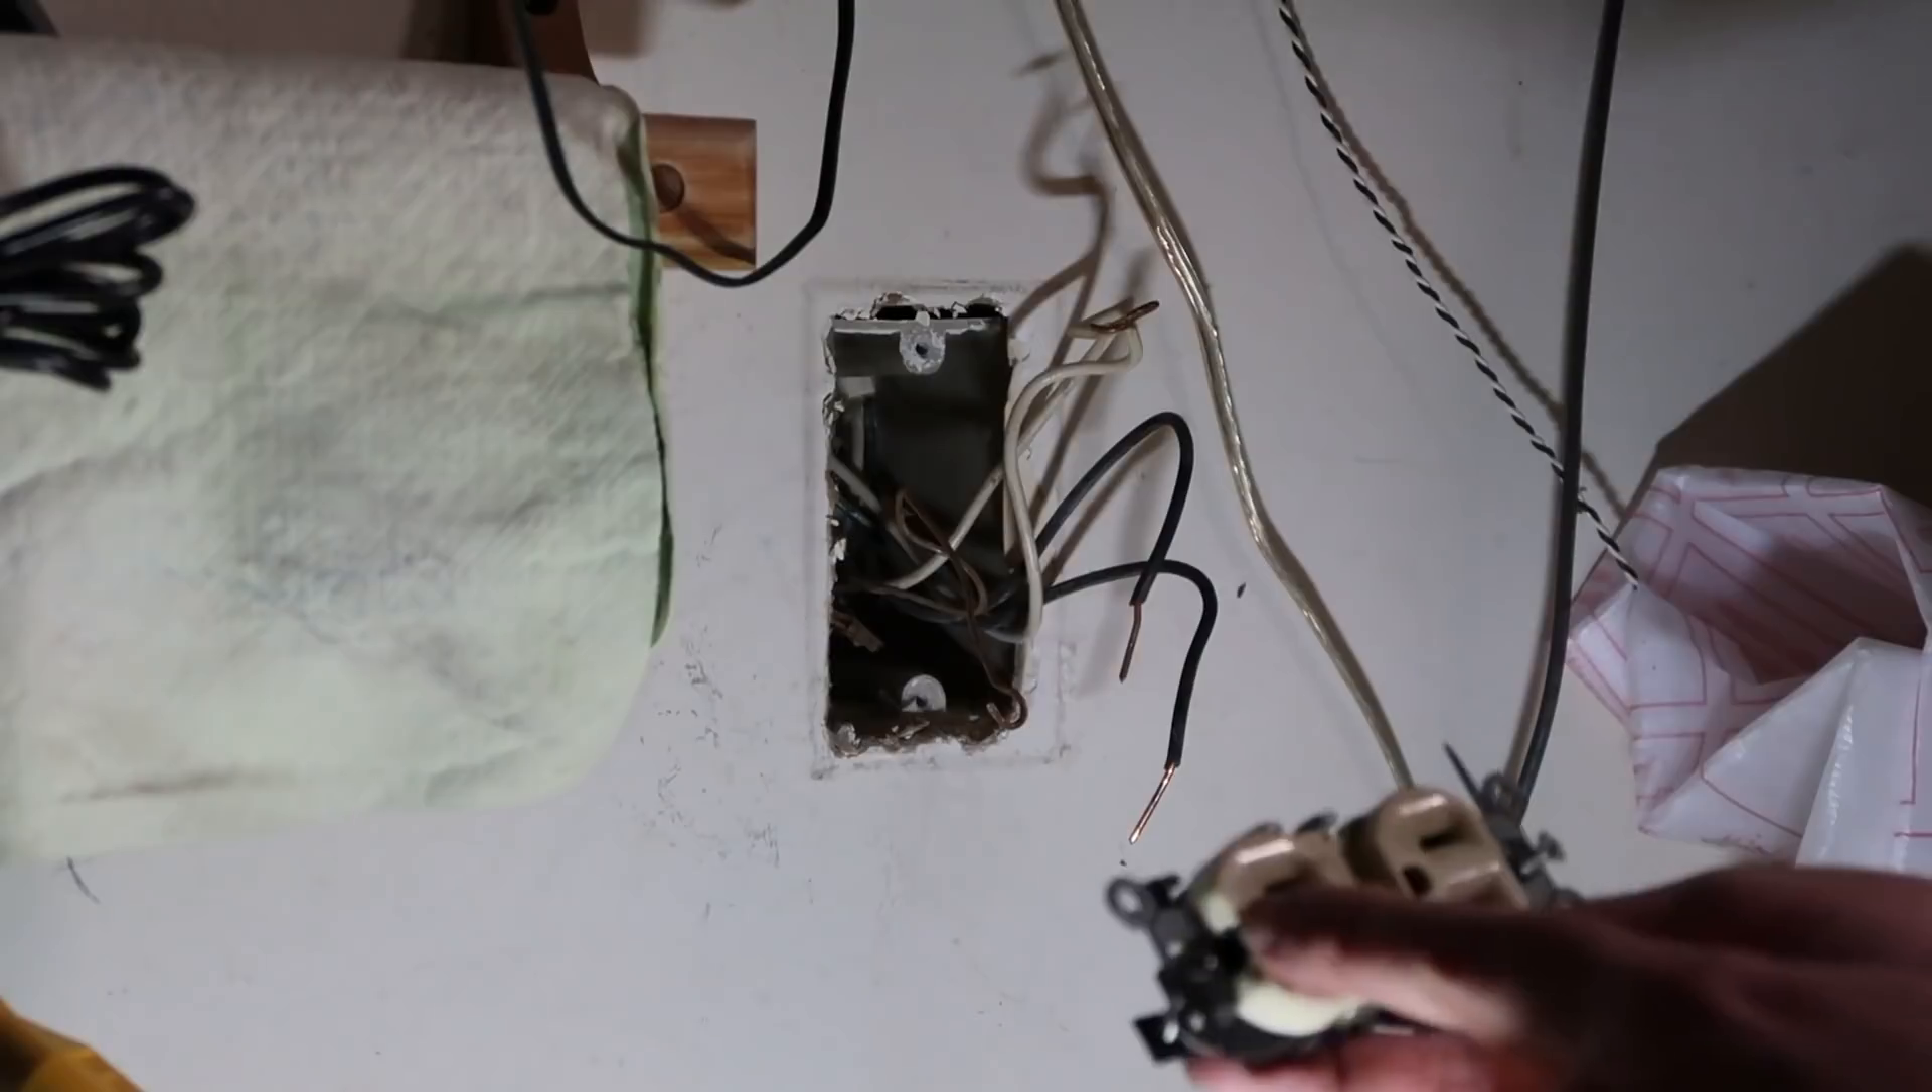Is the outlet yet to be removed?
No.